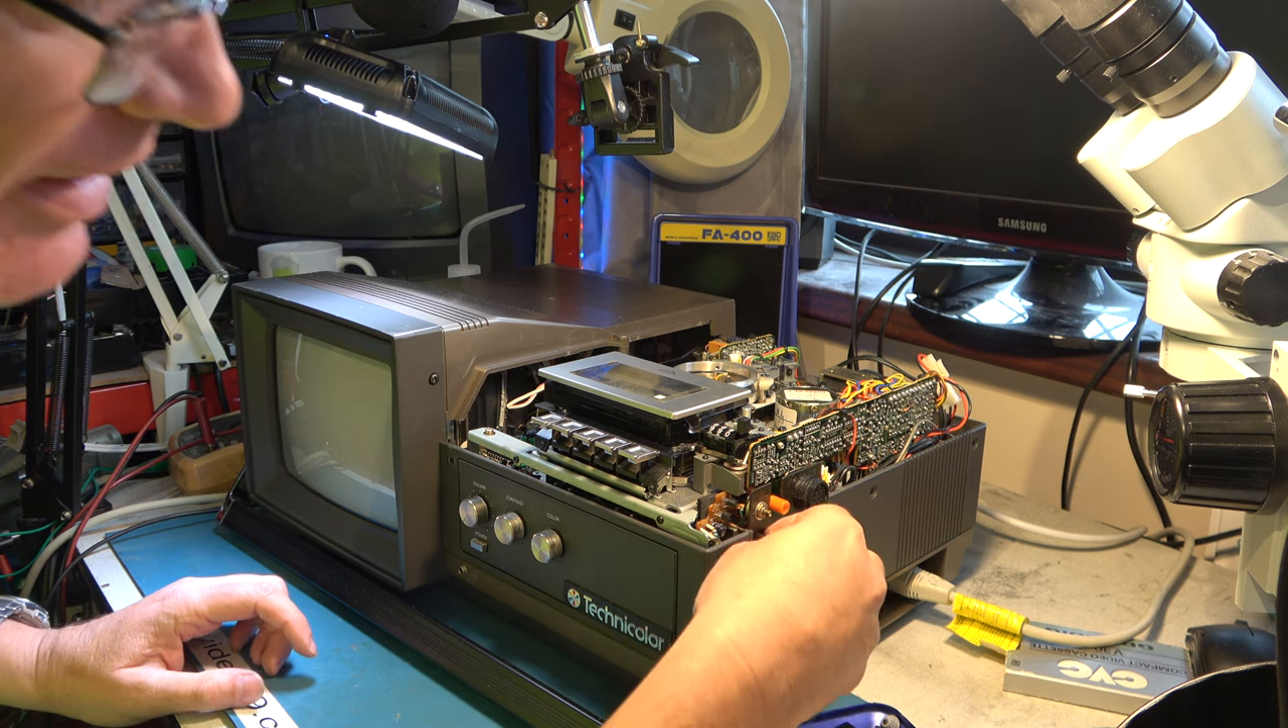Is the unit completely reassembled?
No.